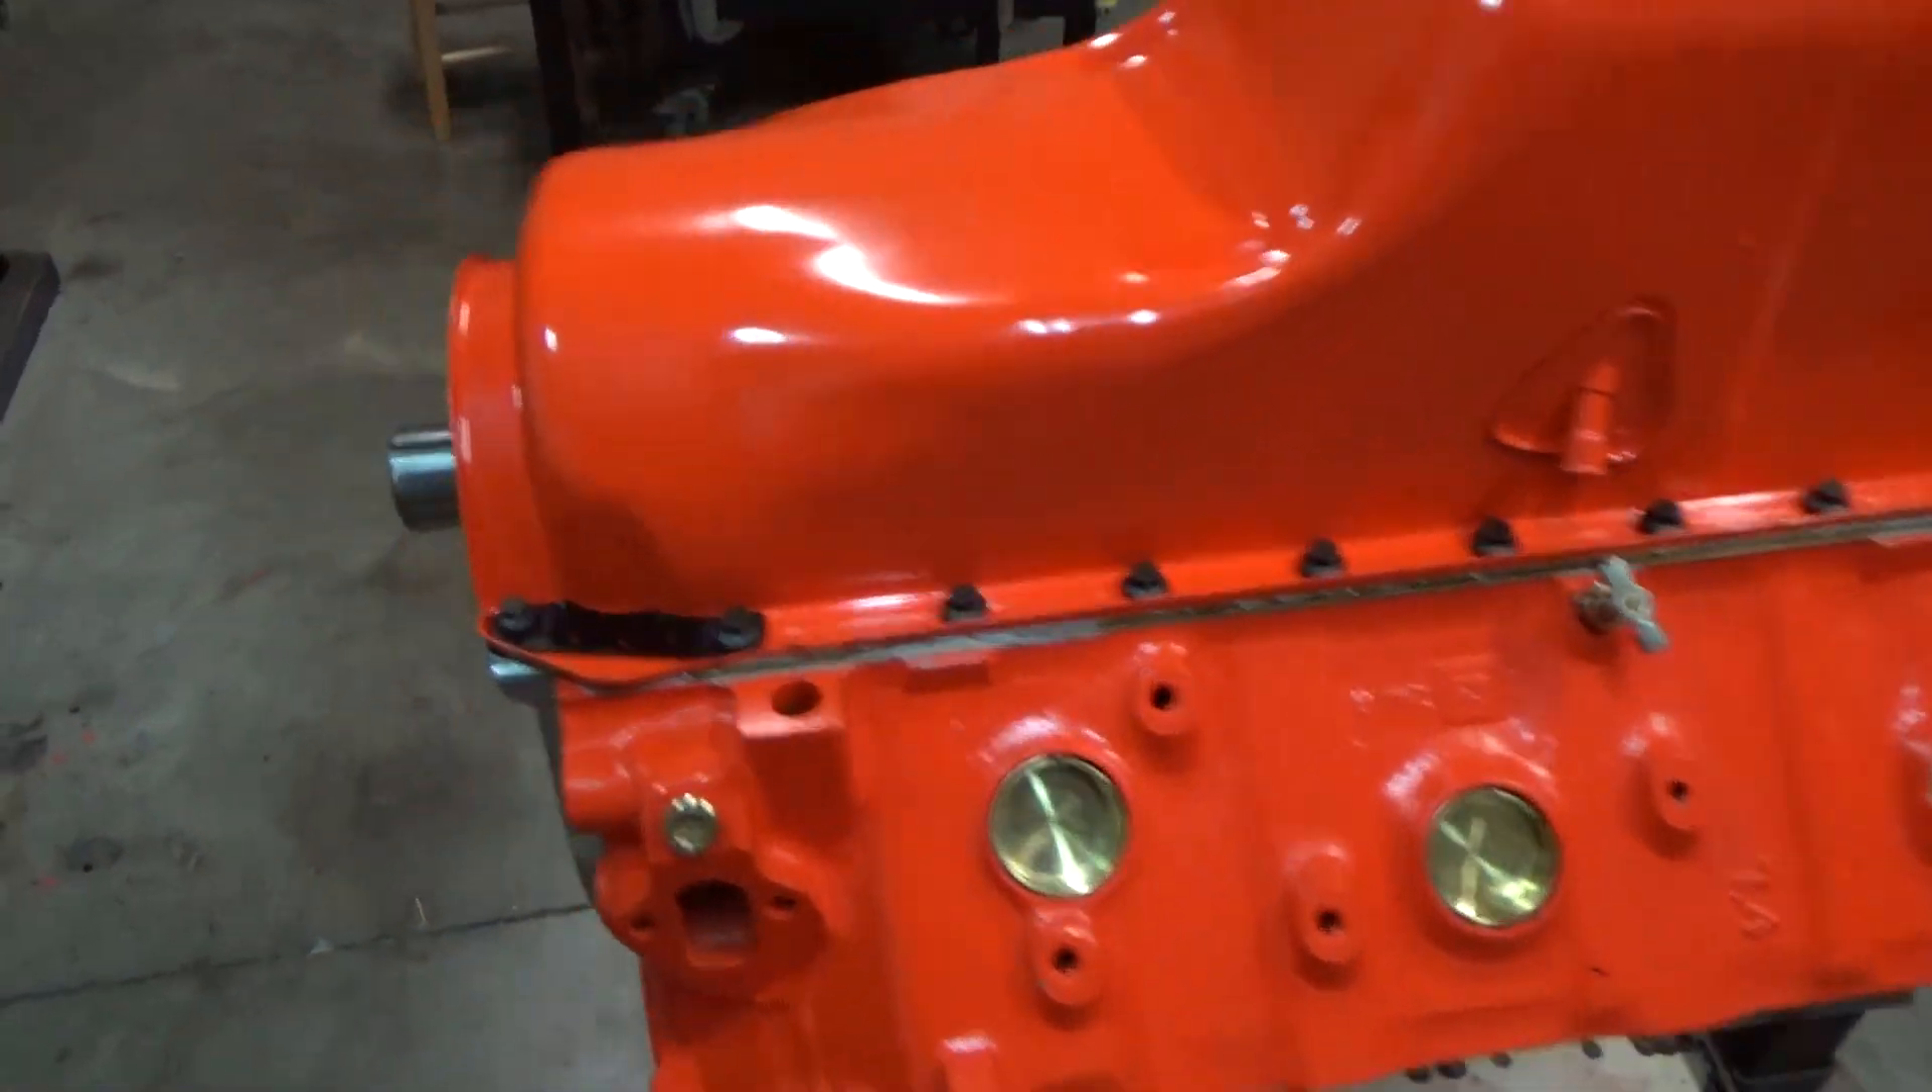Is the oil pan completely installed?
Yes.